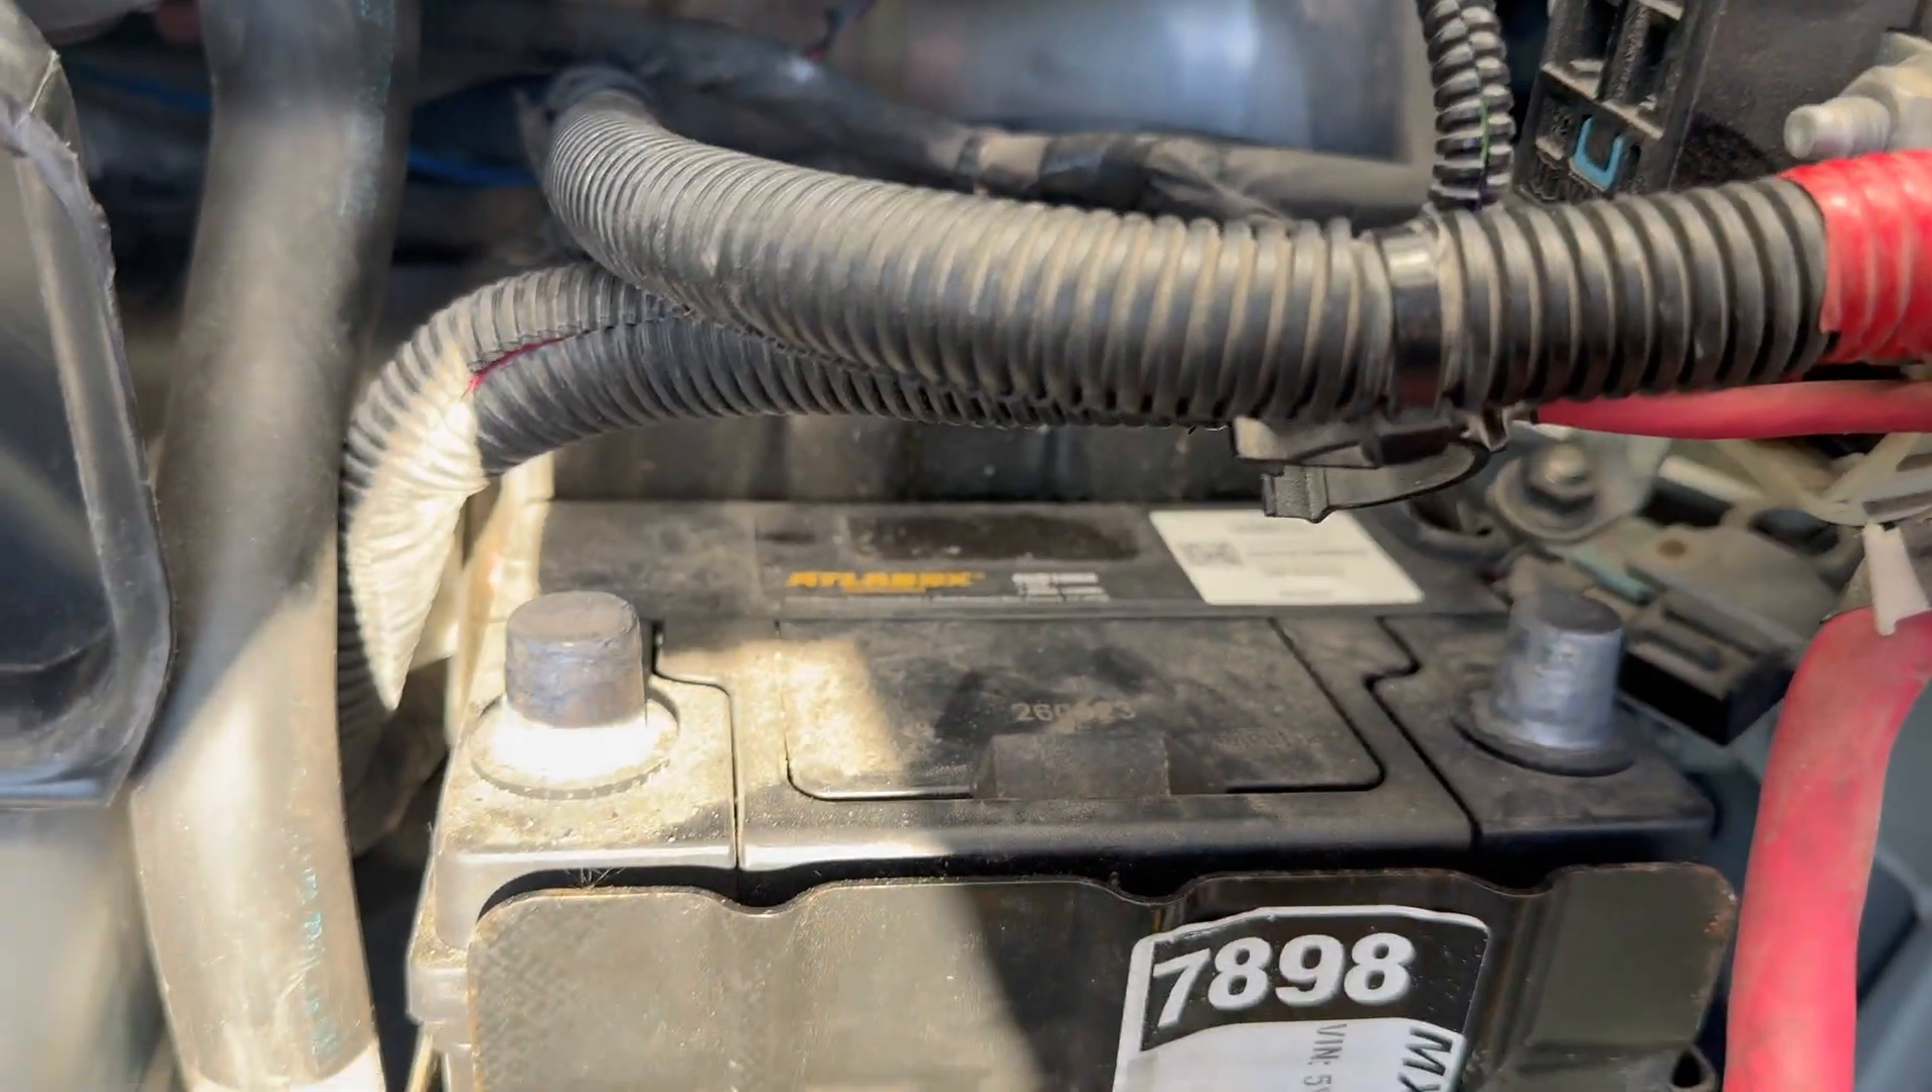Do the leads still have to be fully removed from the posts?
No.